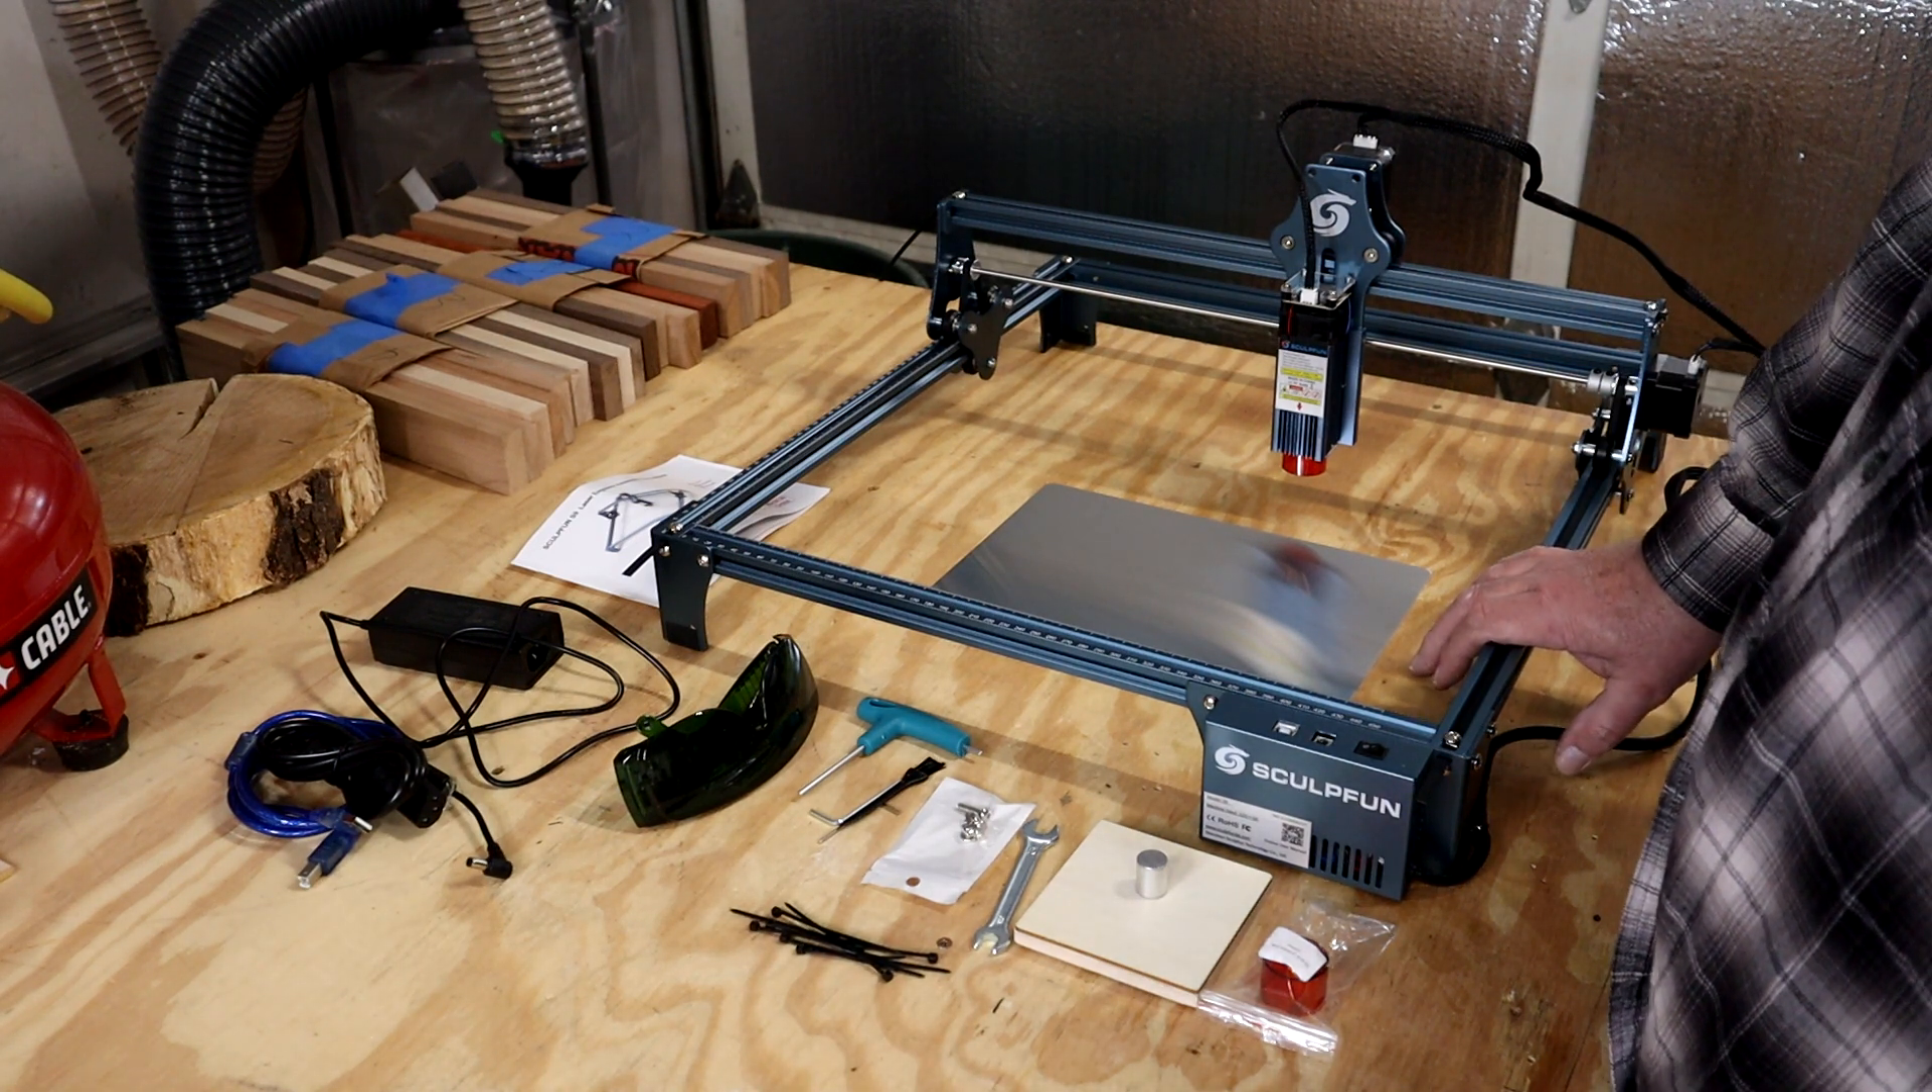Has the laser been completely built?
Yes.